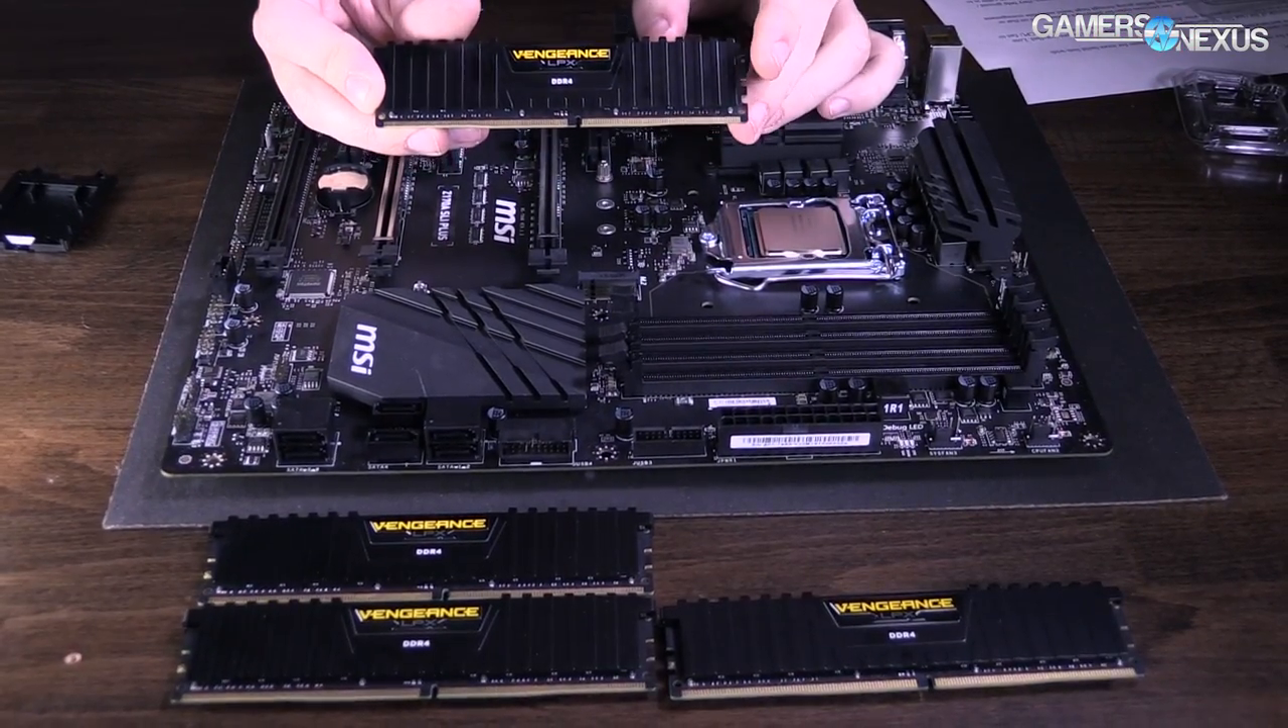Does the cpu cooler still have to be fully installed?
Yes.